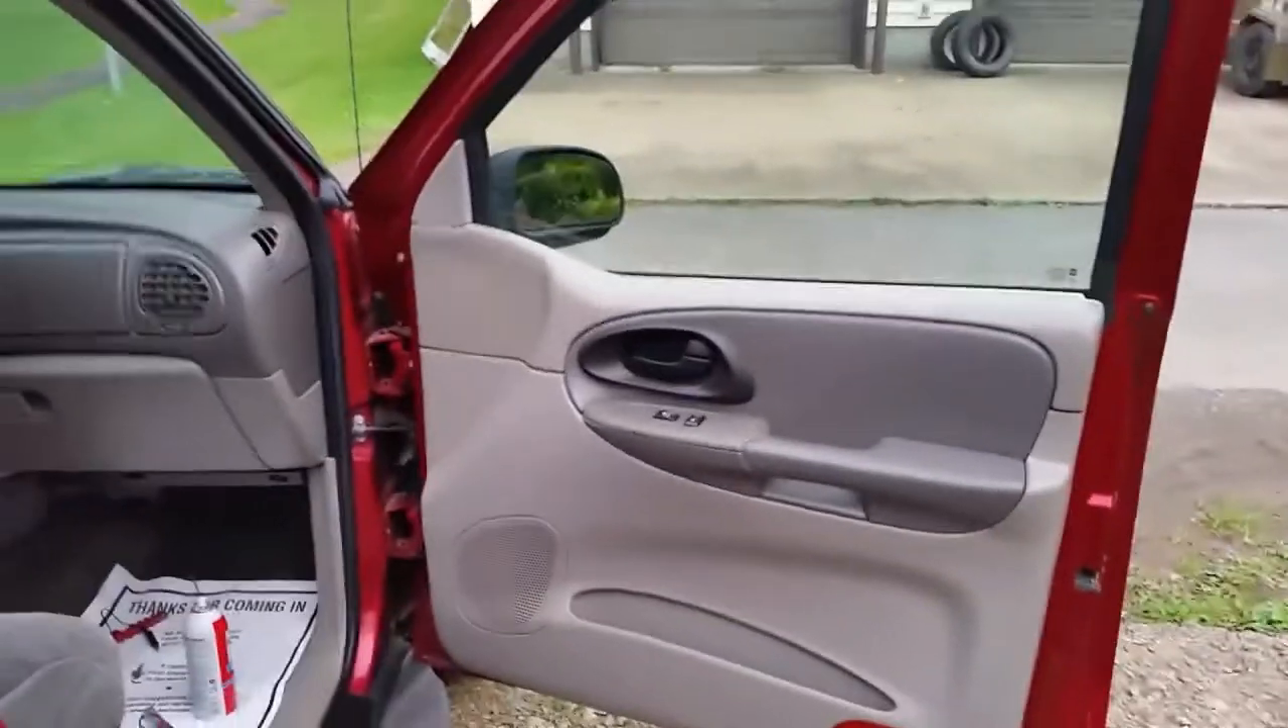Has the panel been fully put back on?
Yes.